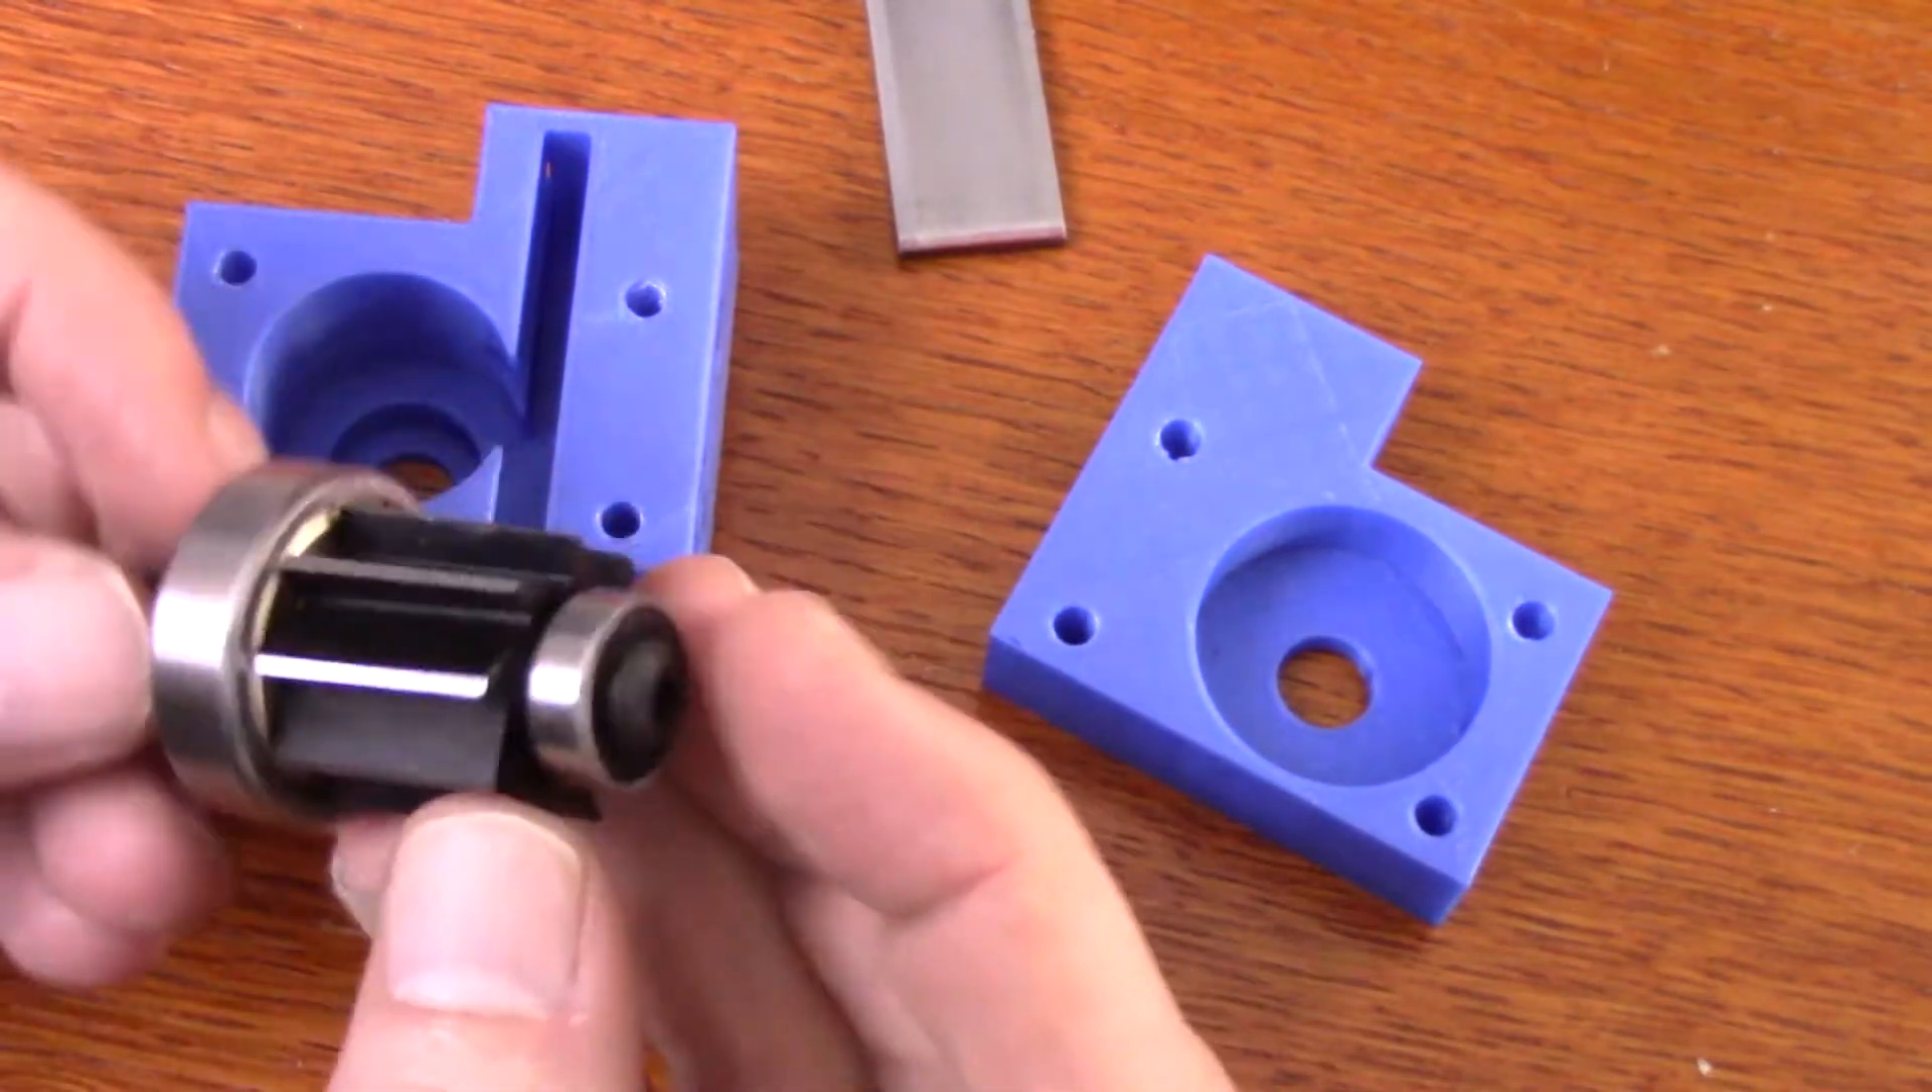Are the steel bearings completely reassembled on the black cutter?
Yes.